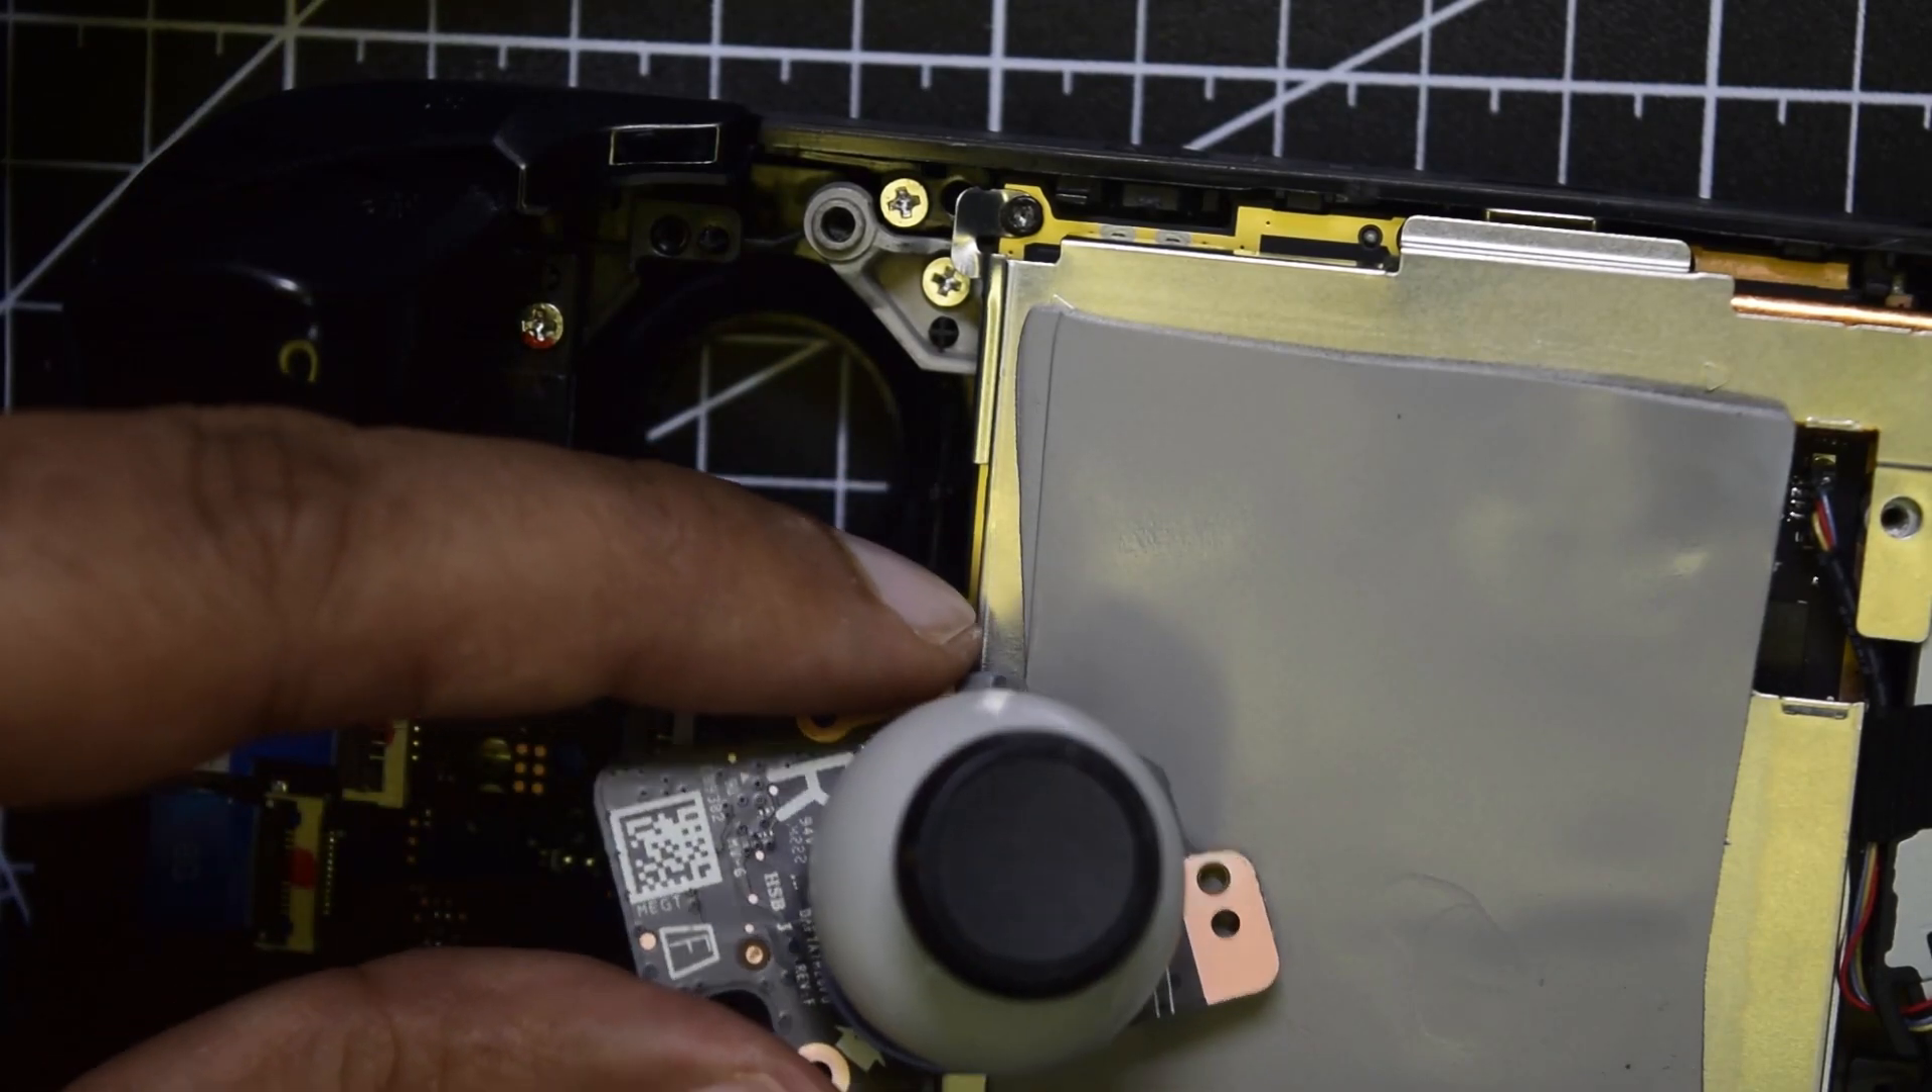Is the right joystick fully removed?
Yes.